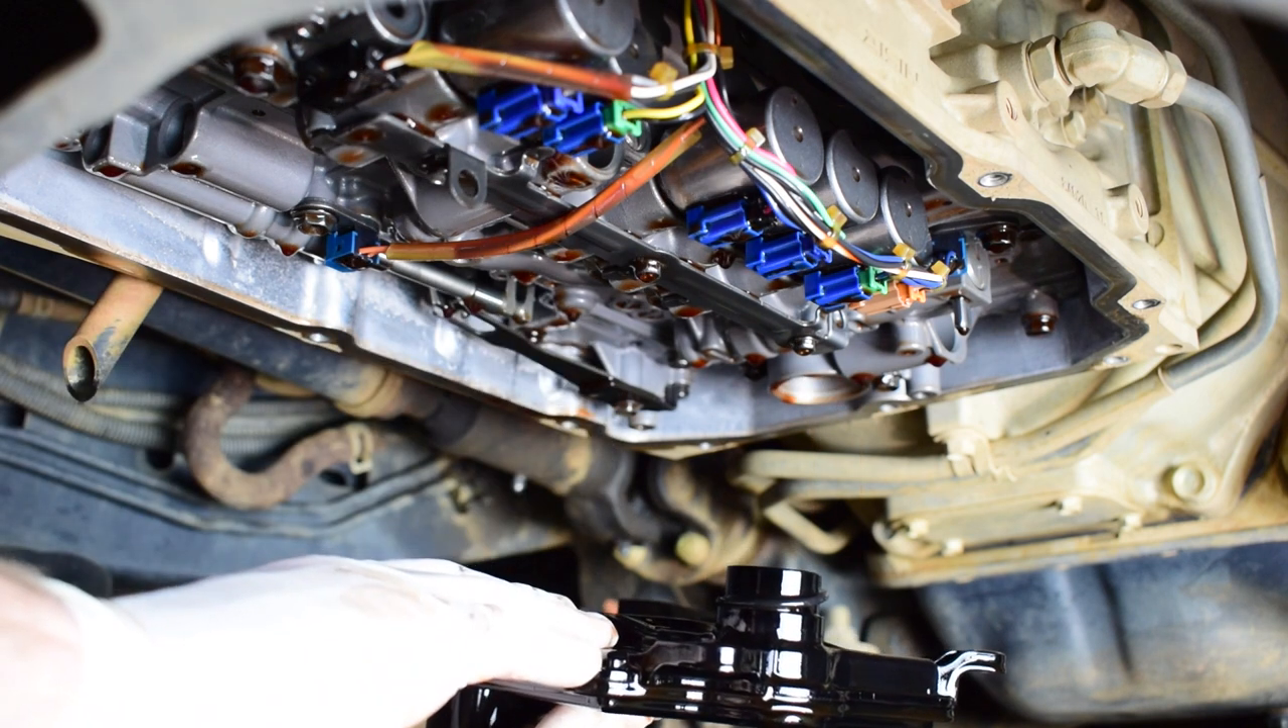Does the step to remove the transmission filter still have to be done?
No.